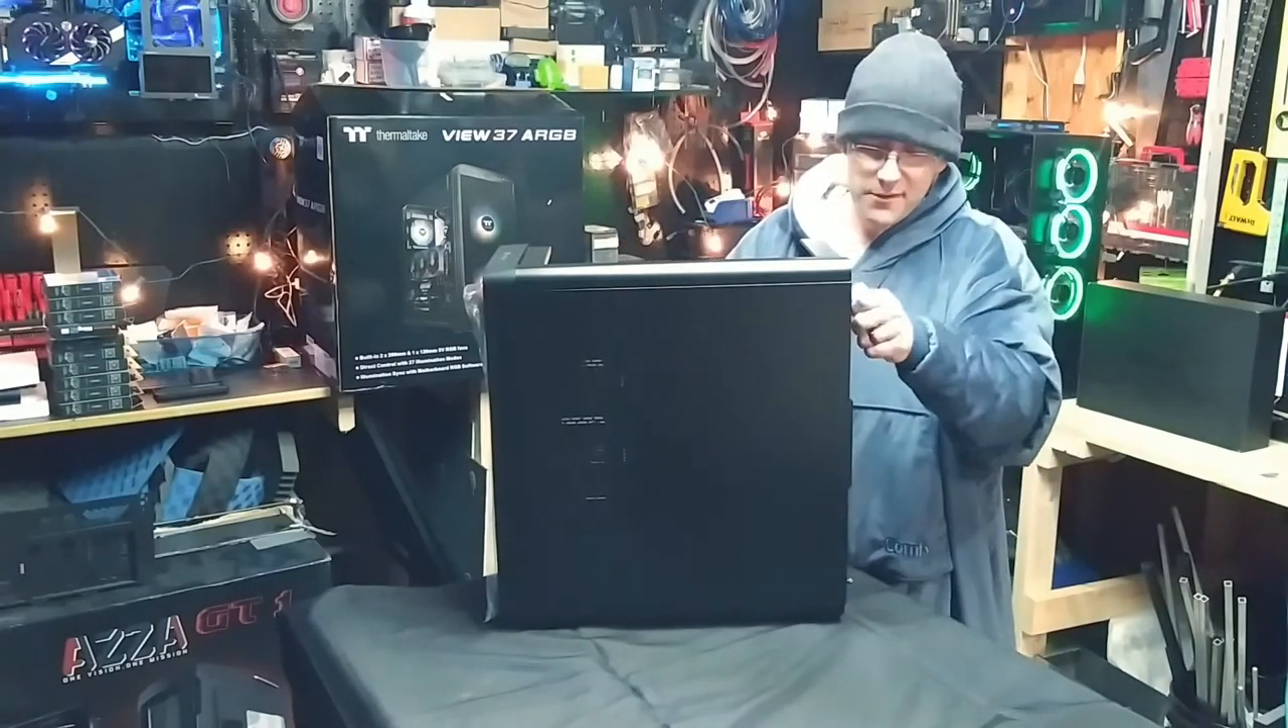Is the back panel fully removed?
No.